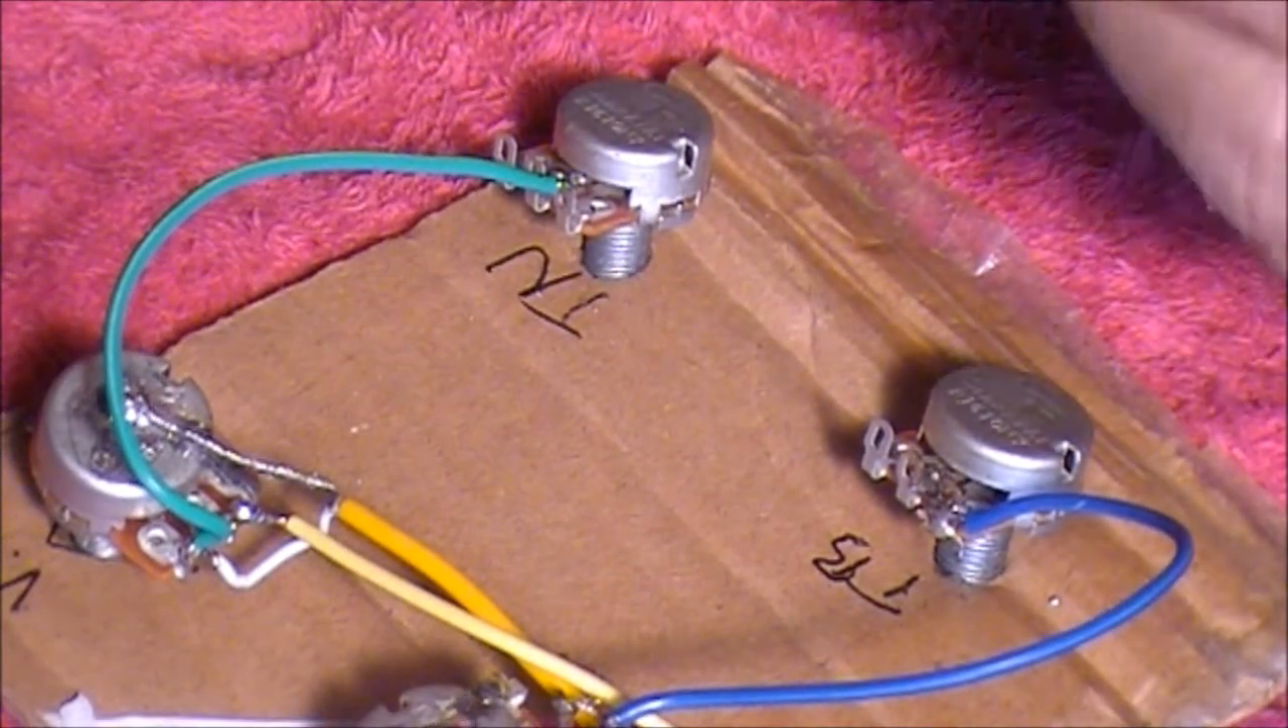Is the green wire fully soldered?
Yes.